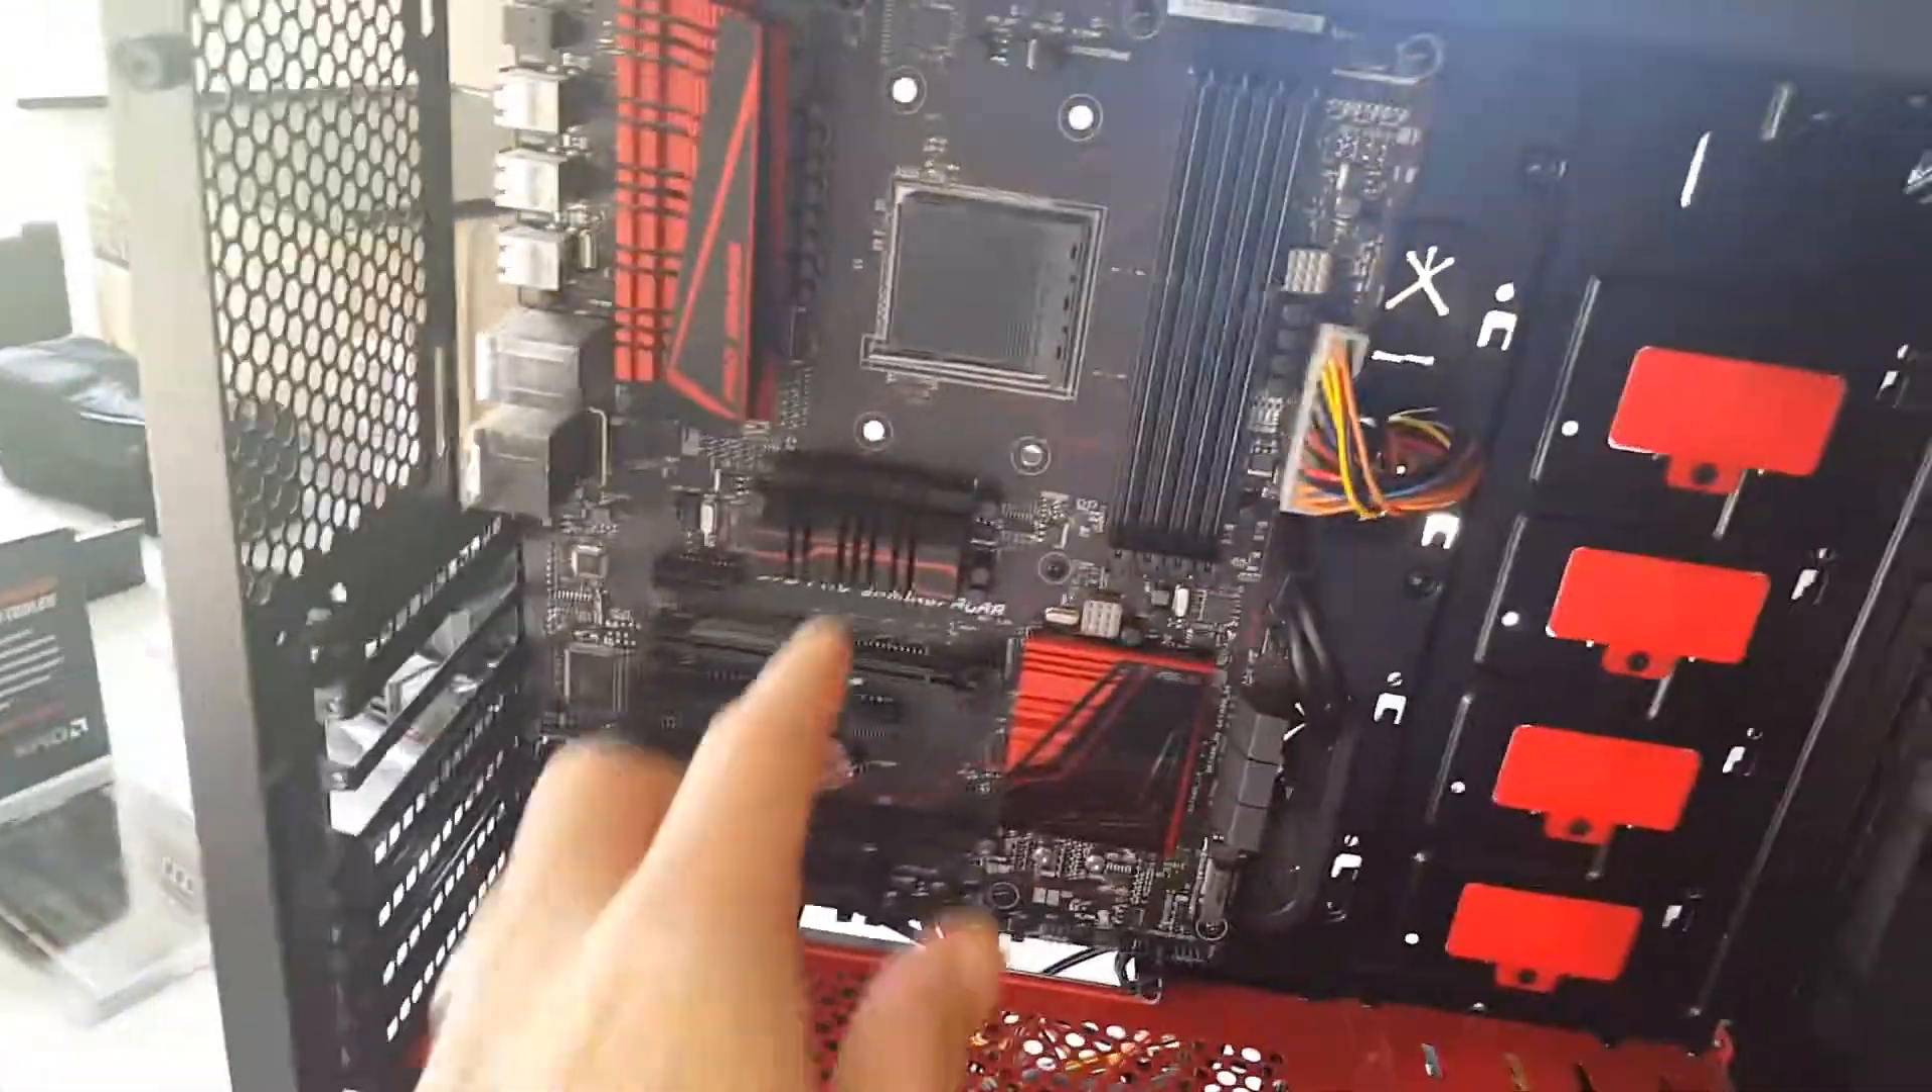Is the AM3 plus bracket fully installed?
No.